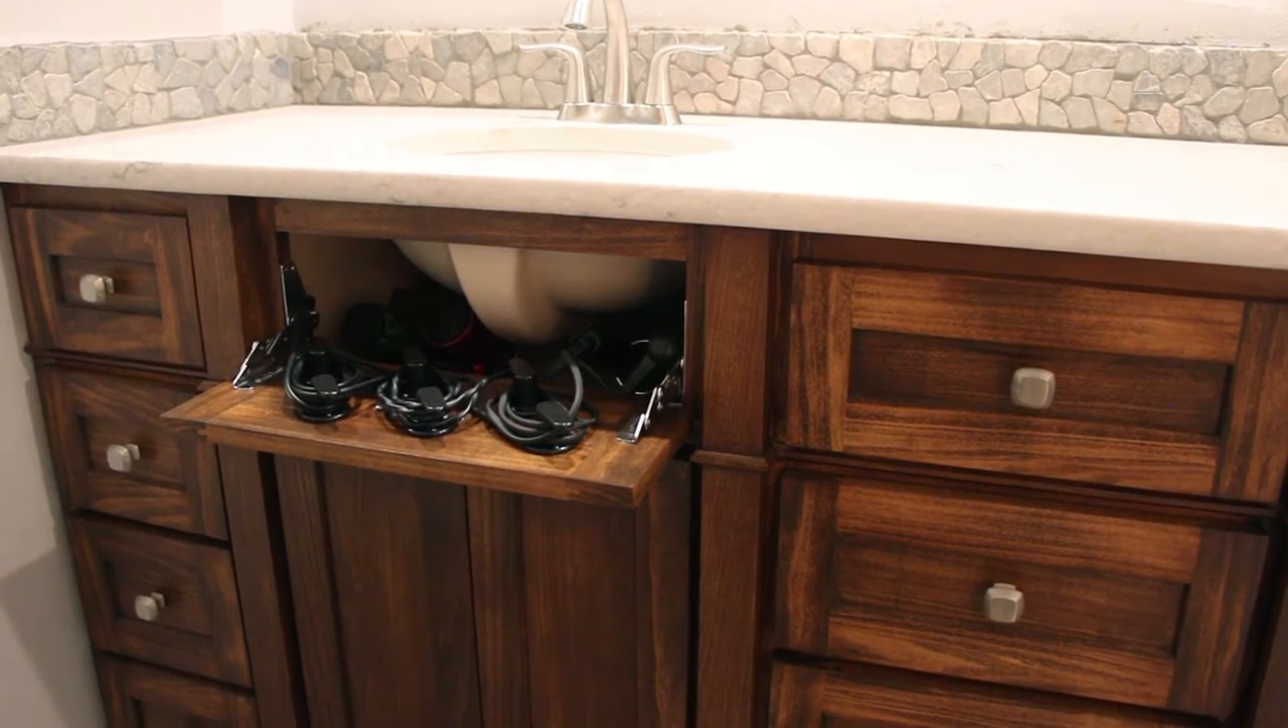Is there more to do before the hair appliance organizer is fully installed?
No.